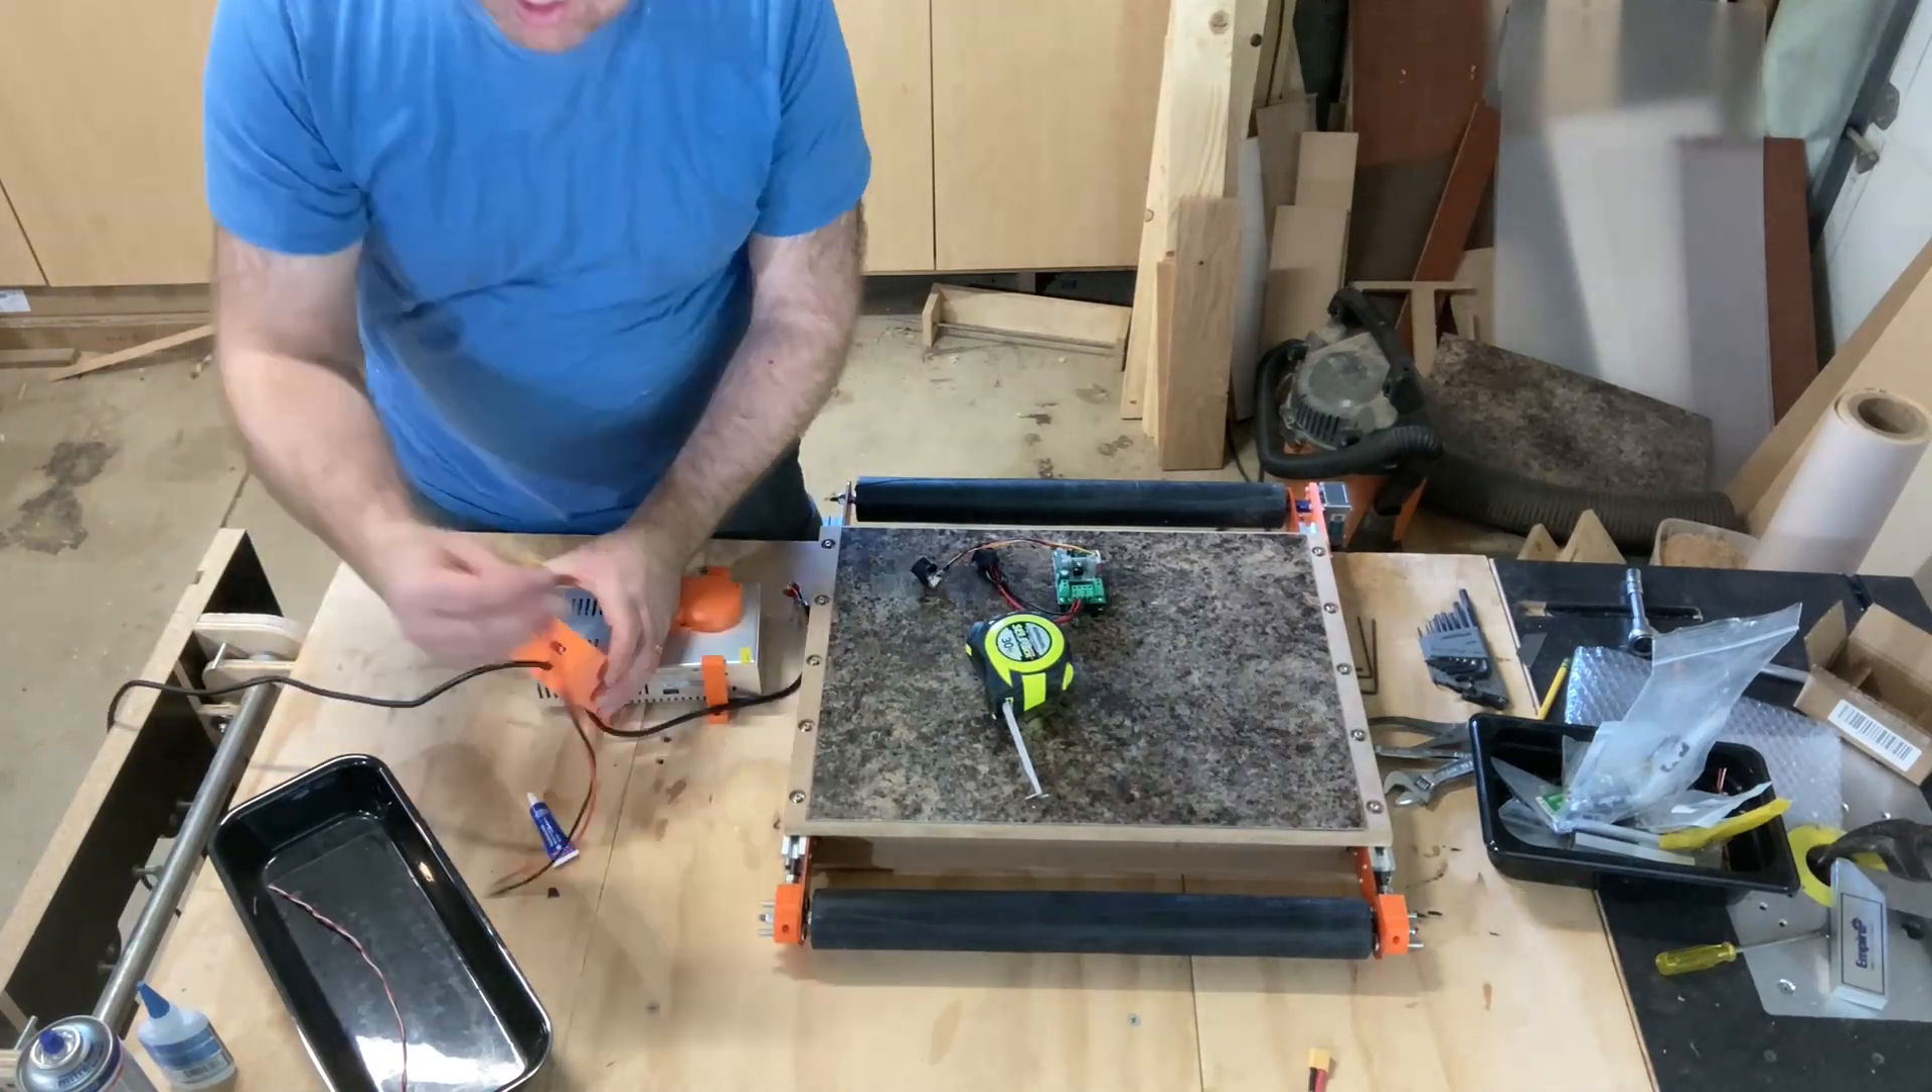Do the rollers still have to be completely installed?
No.